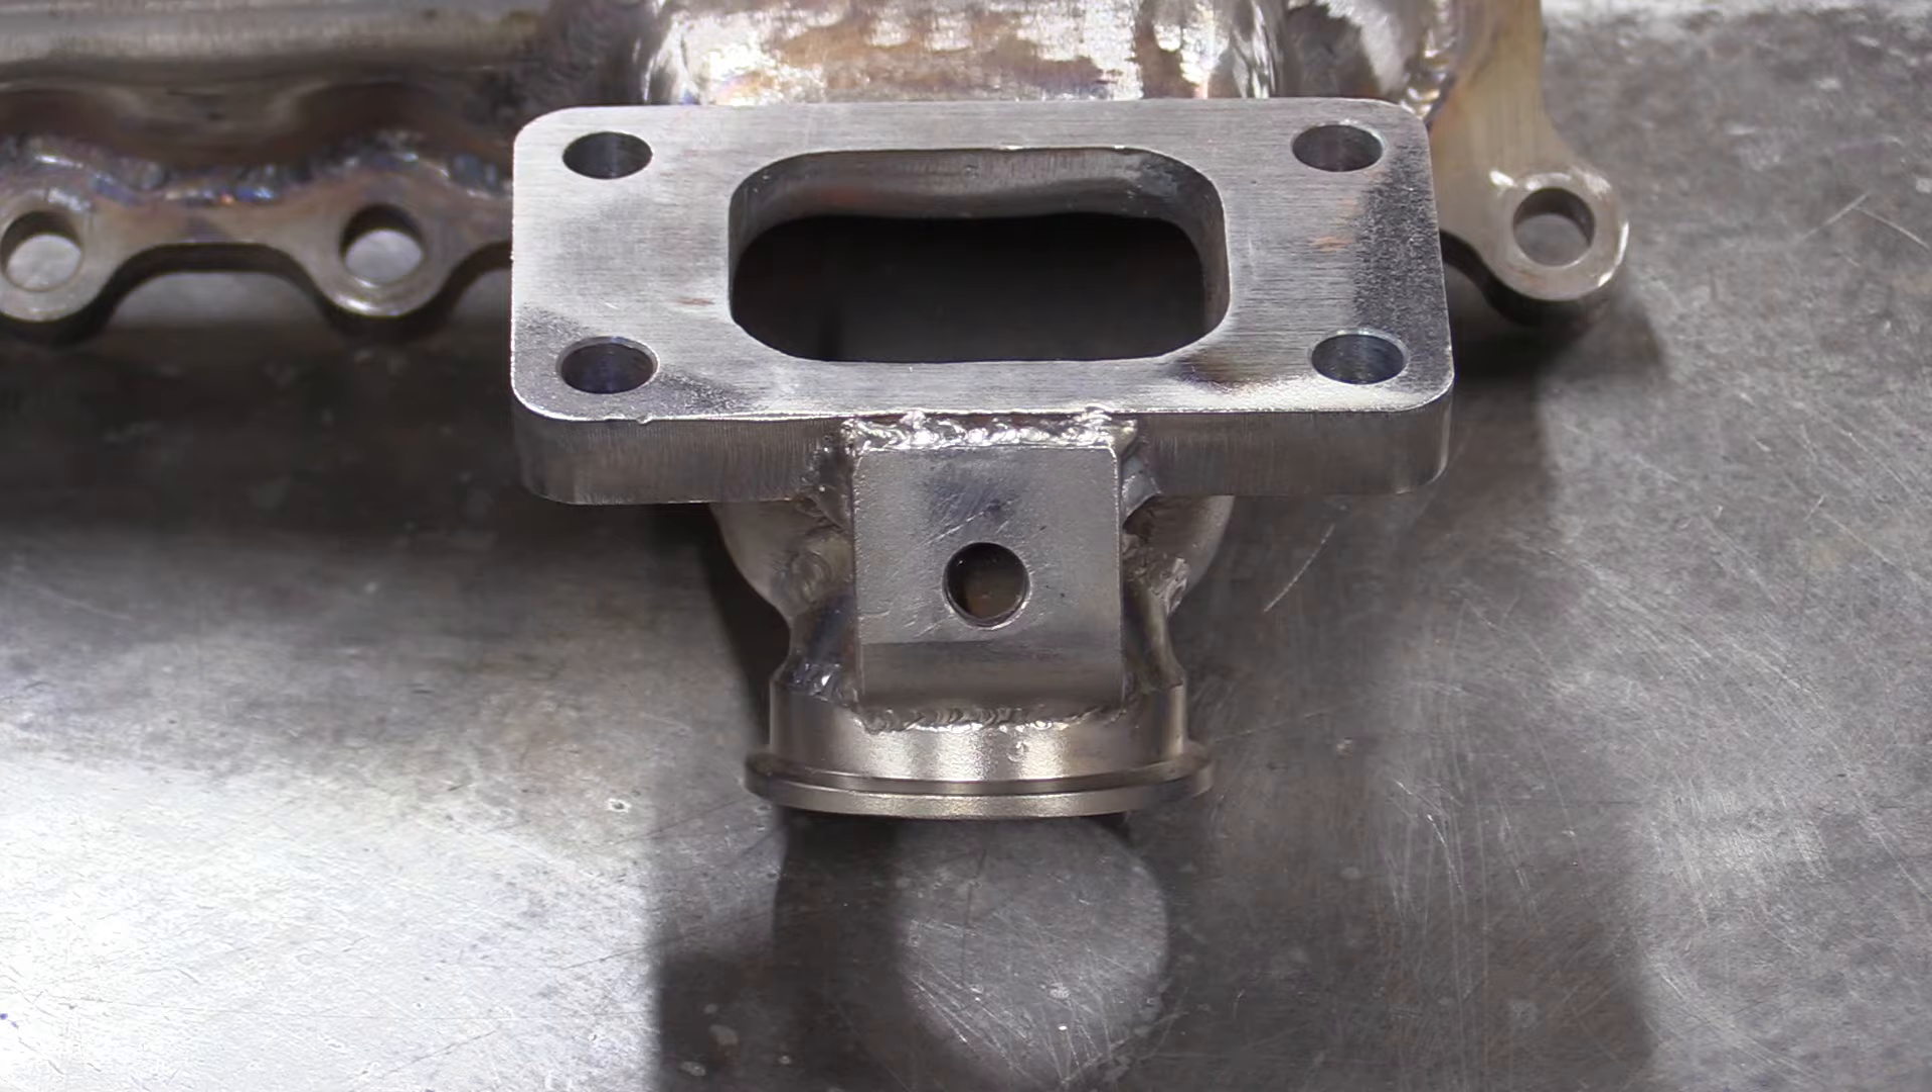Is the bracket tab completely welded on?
Yes.